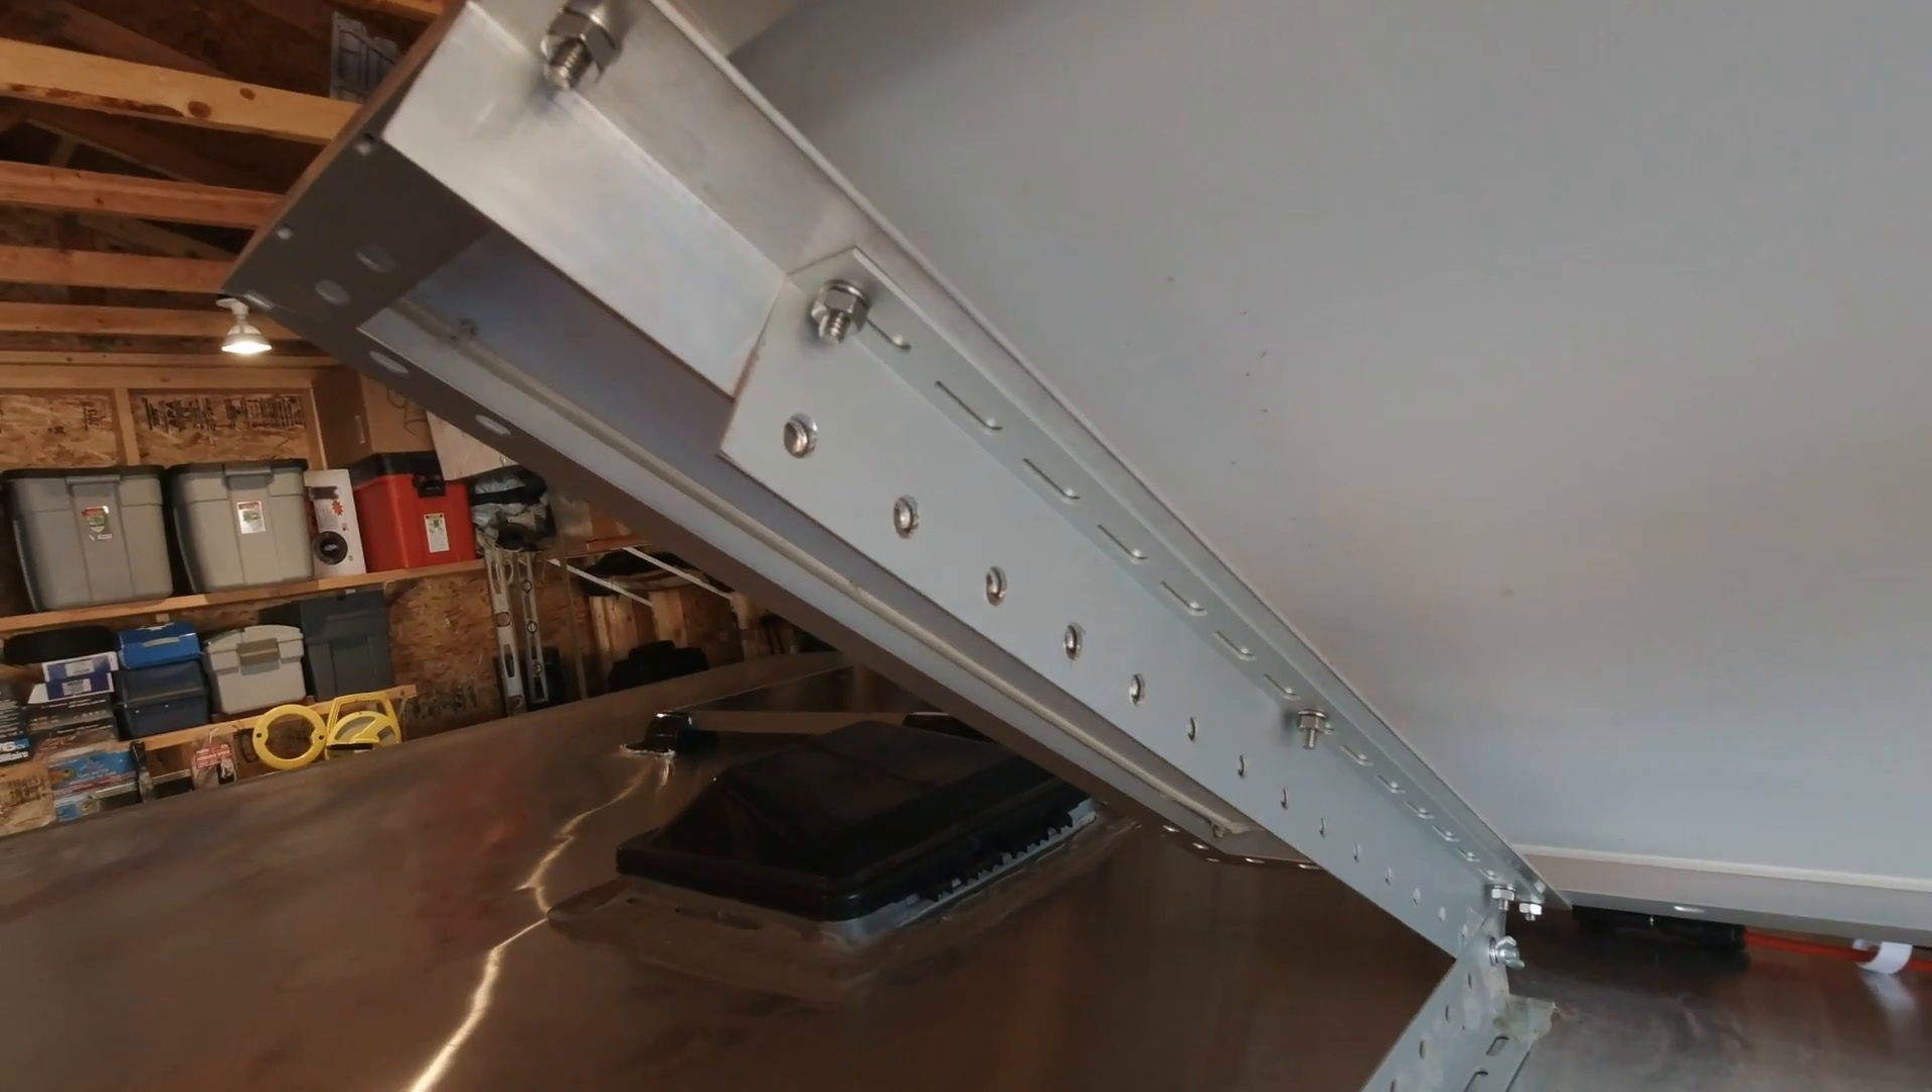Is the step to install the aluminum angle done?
Yes.